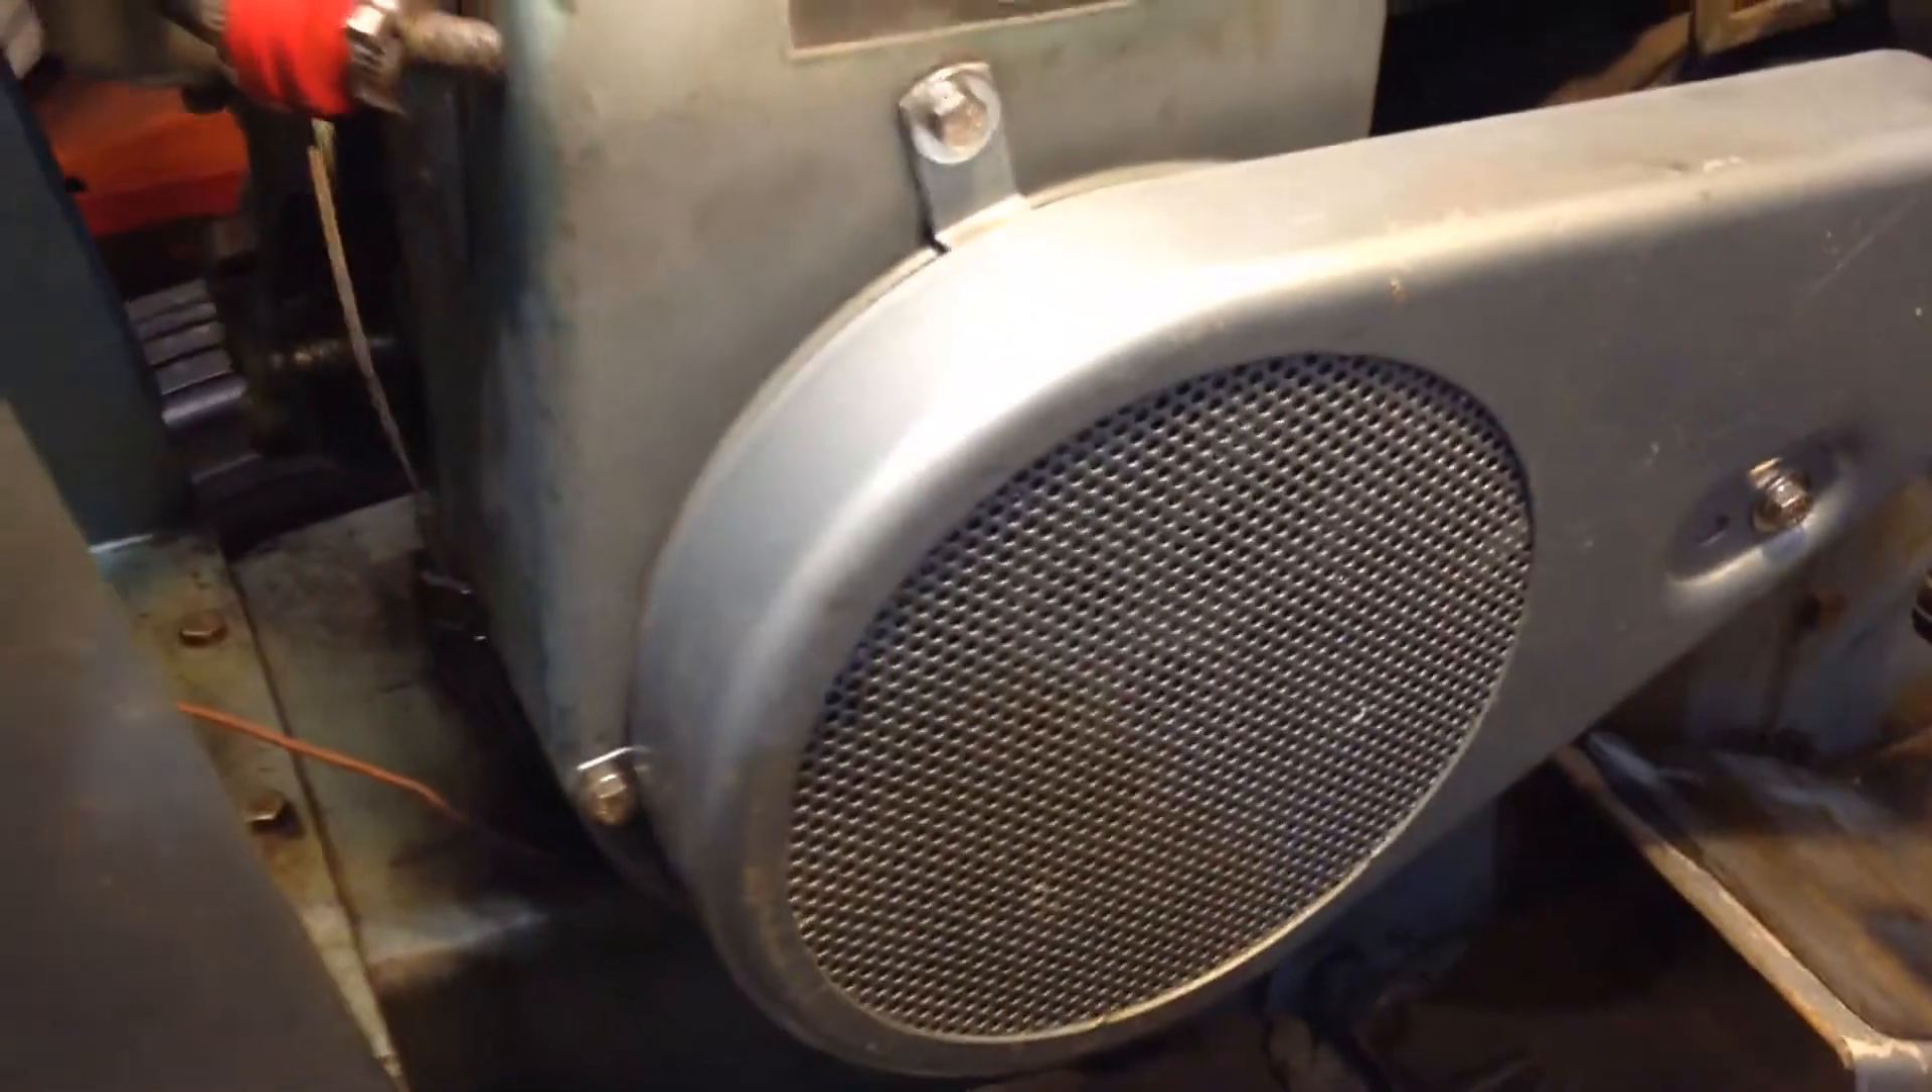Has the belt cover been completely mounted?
Yes.